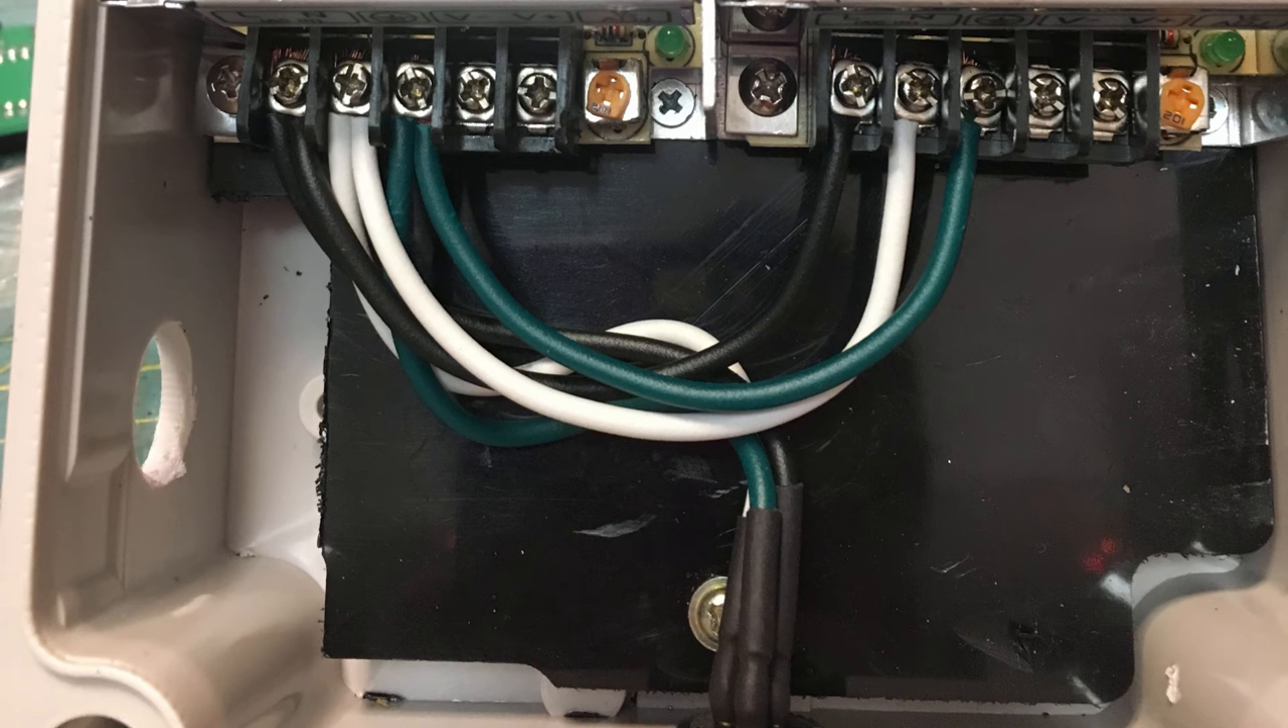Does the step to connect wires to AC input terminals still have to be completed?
No.